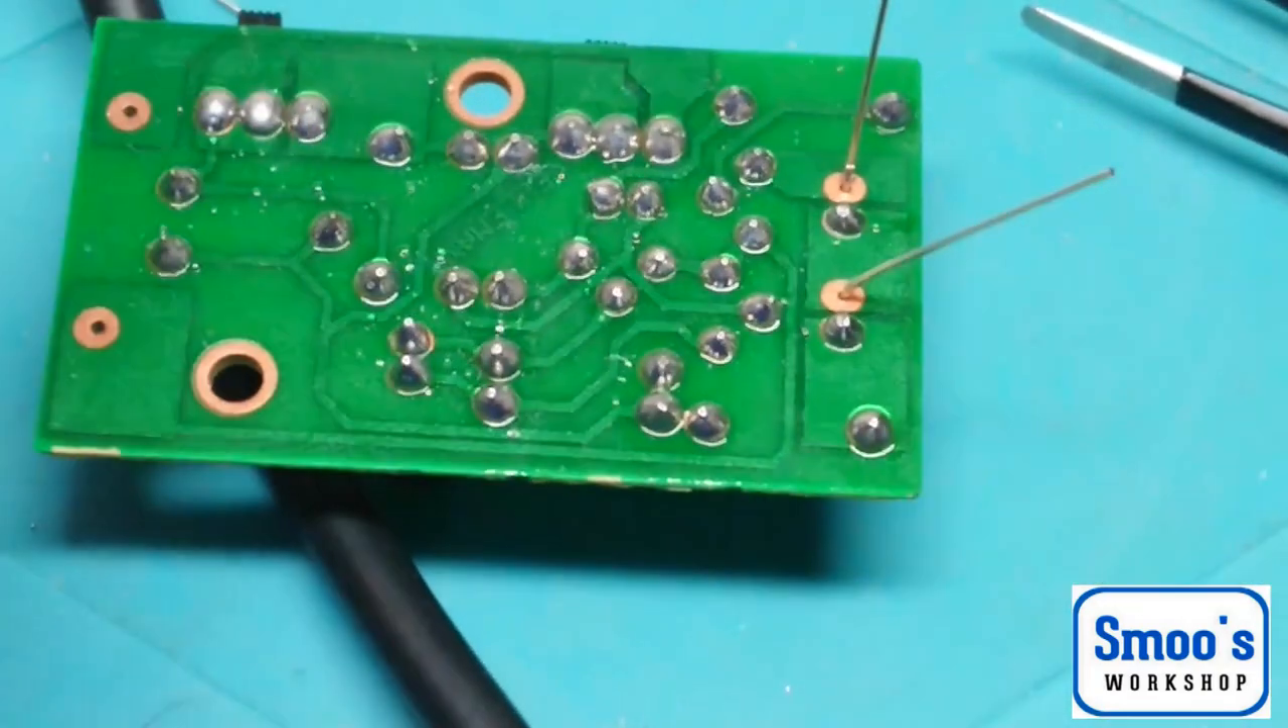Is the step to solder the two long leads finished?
No.